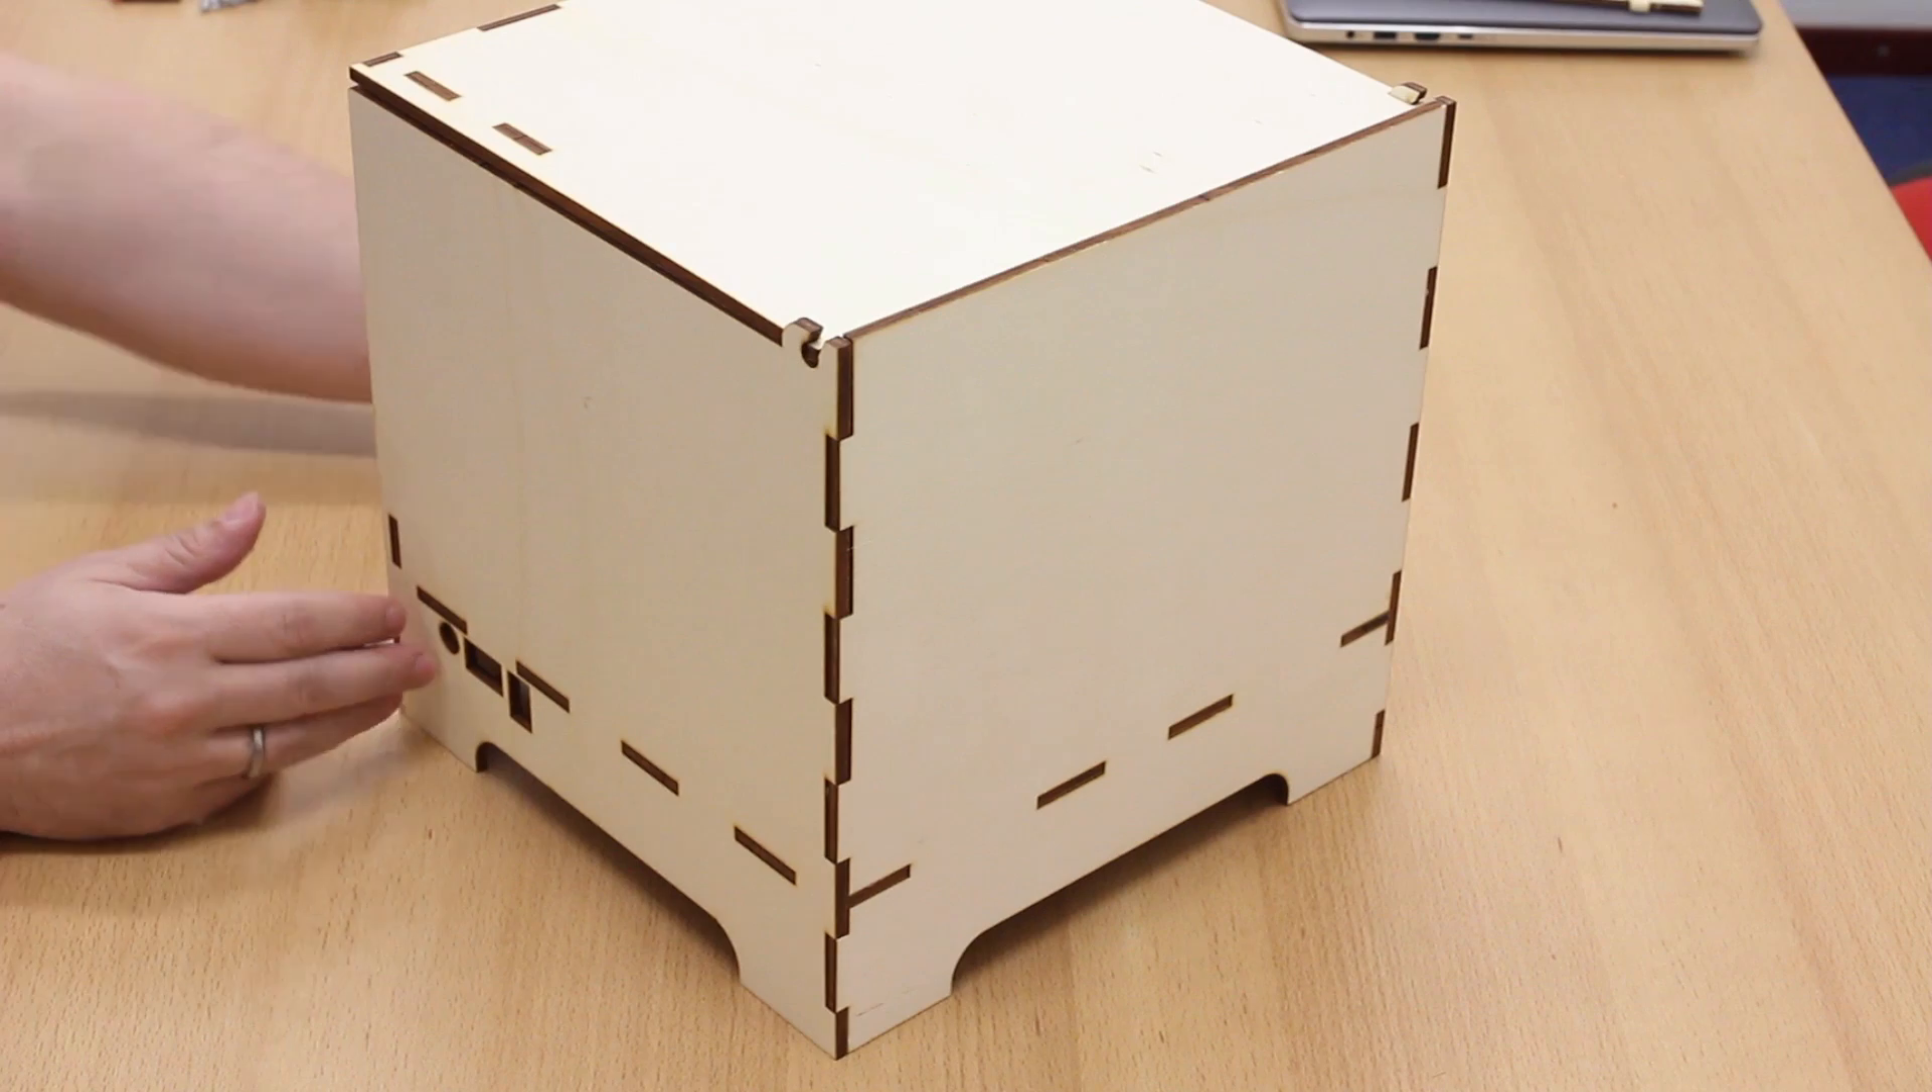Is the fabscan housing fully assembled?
Yes.